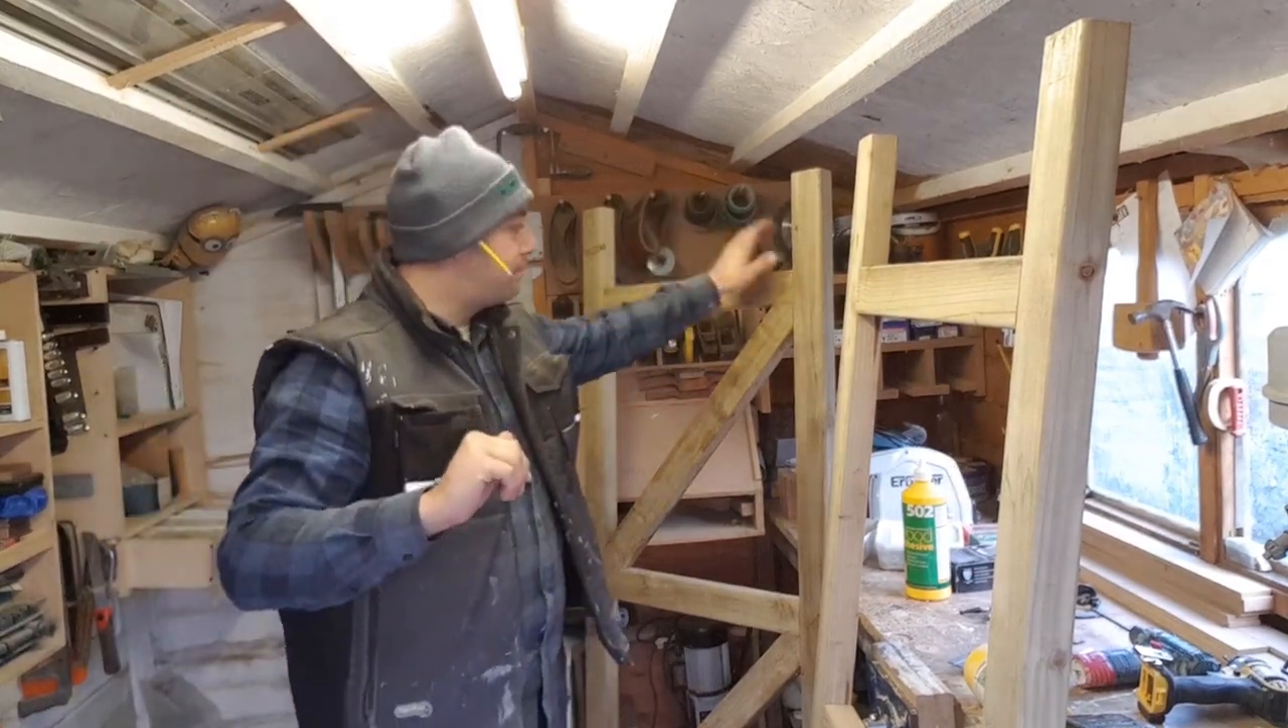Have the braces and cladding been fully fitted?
No.